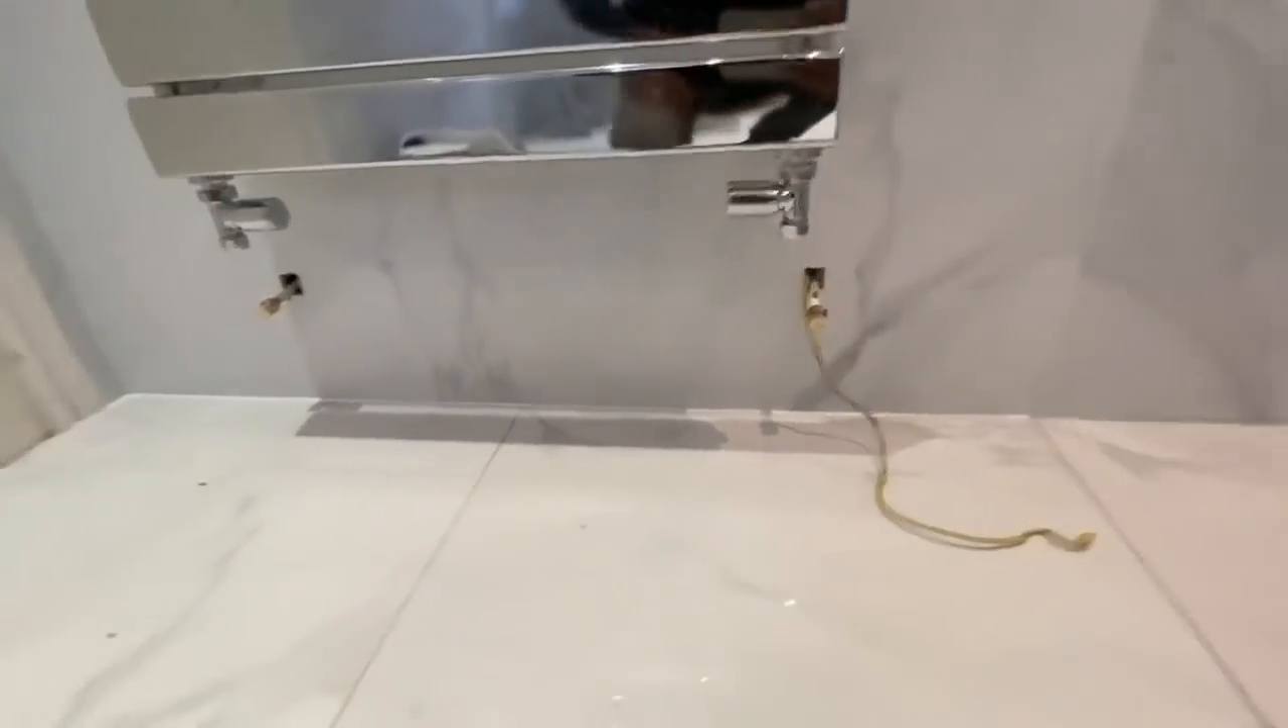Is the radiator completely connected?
No.